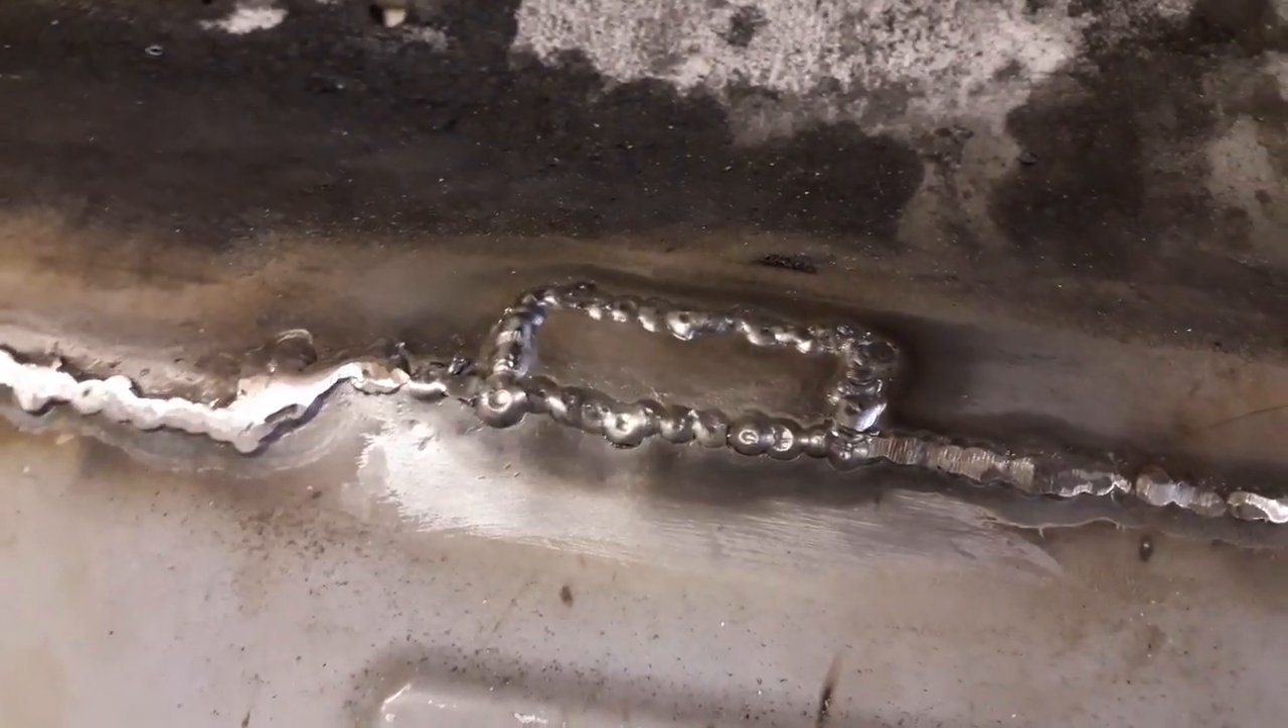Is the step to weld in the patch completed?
Yes.